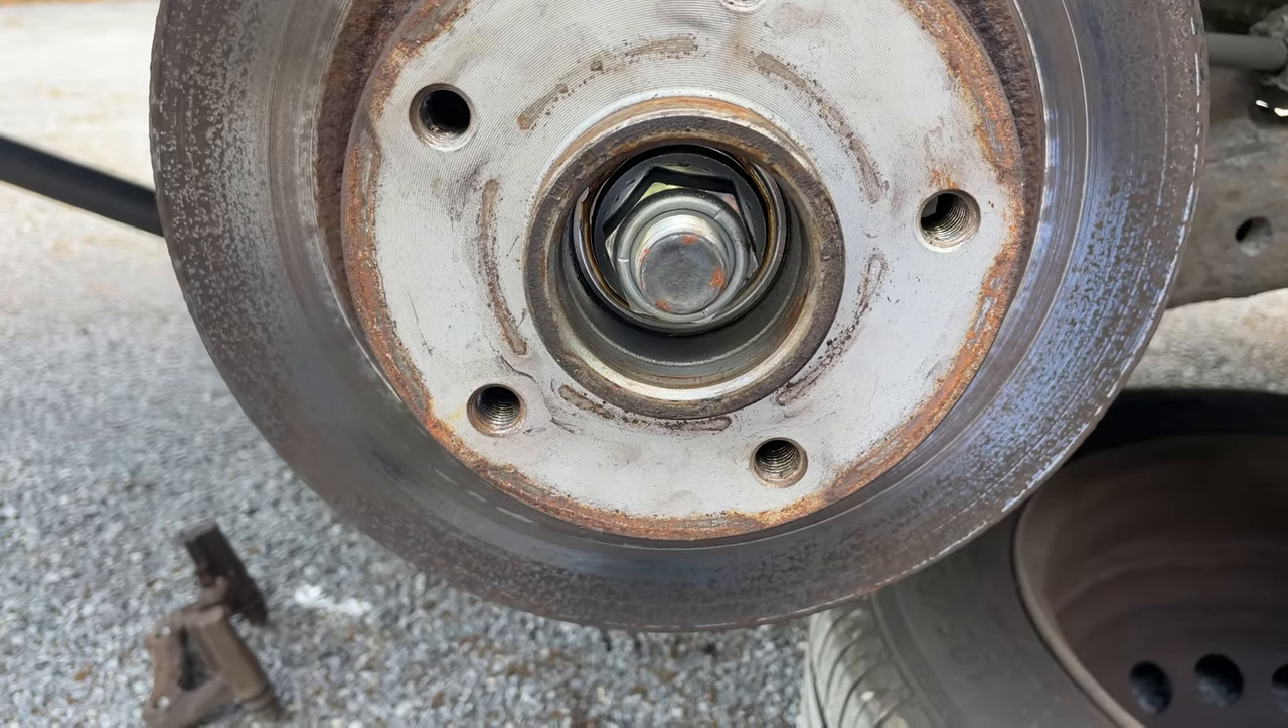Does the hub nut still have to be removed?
Yes.